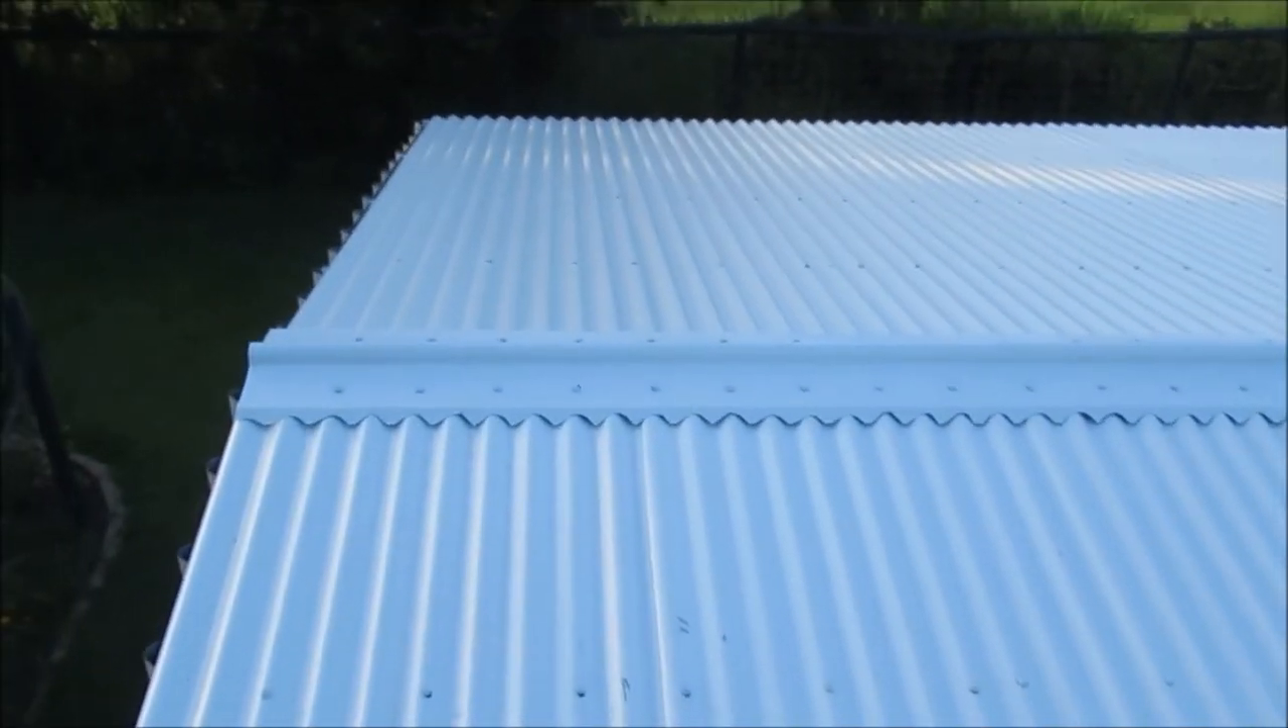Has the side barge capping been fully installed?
No.